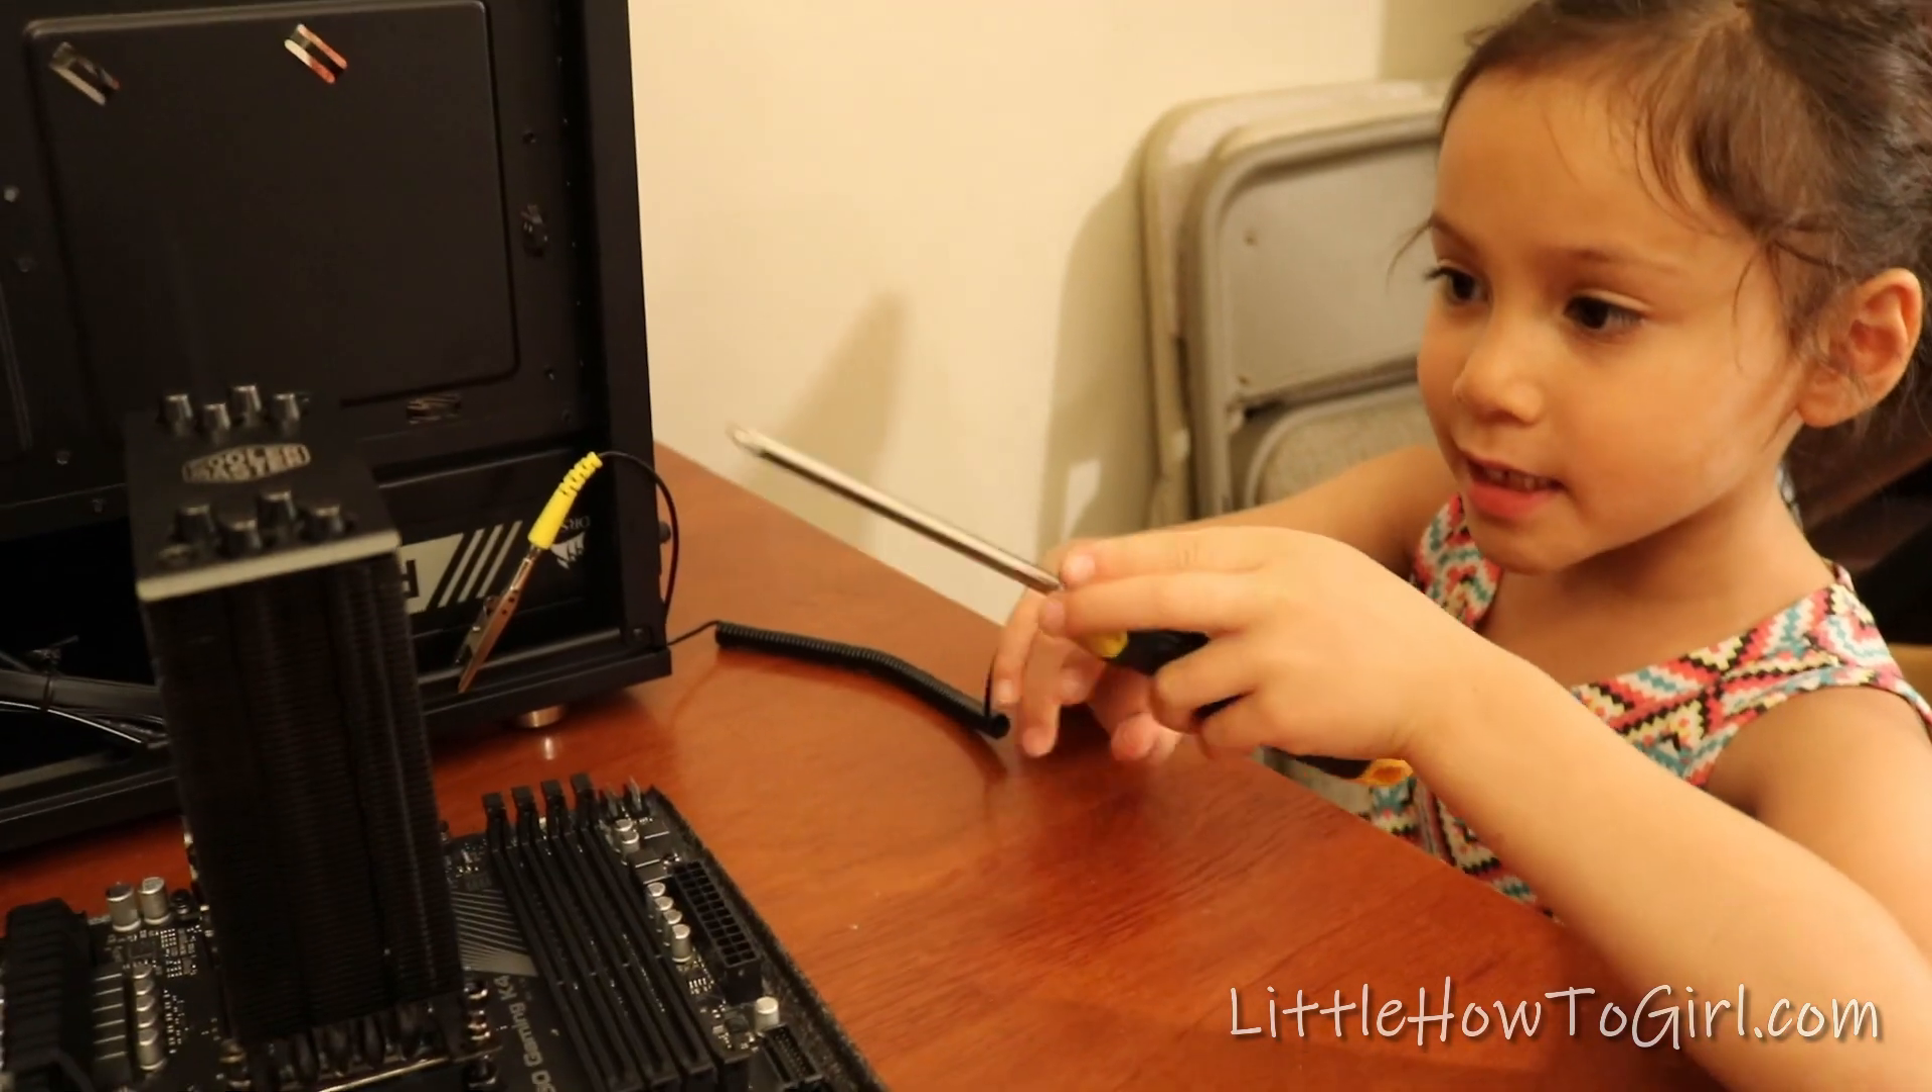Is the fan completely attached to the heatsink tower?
No.